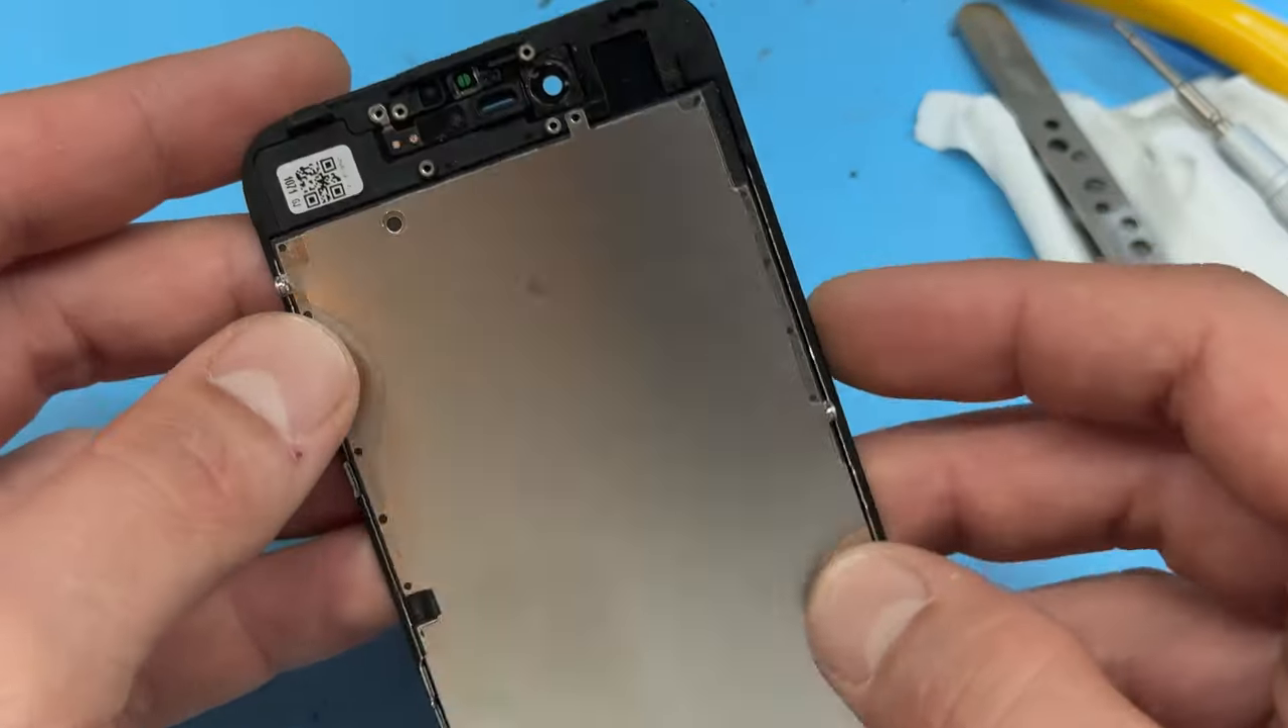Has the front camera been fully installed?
No.